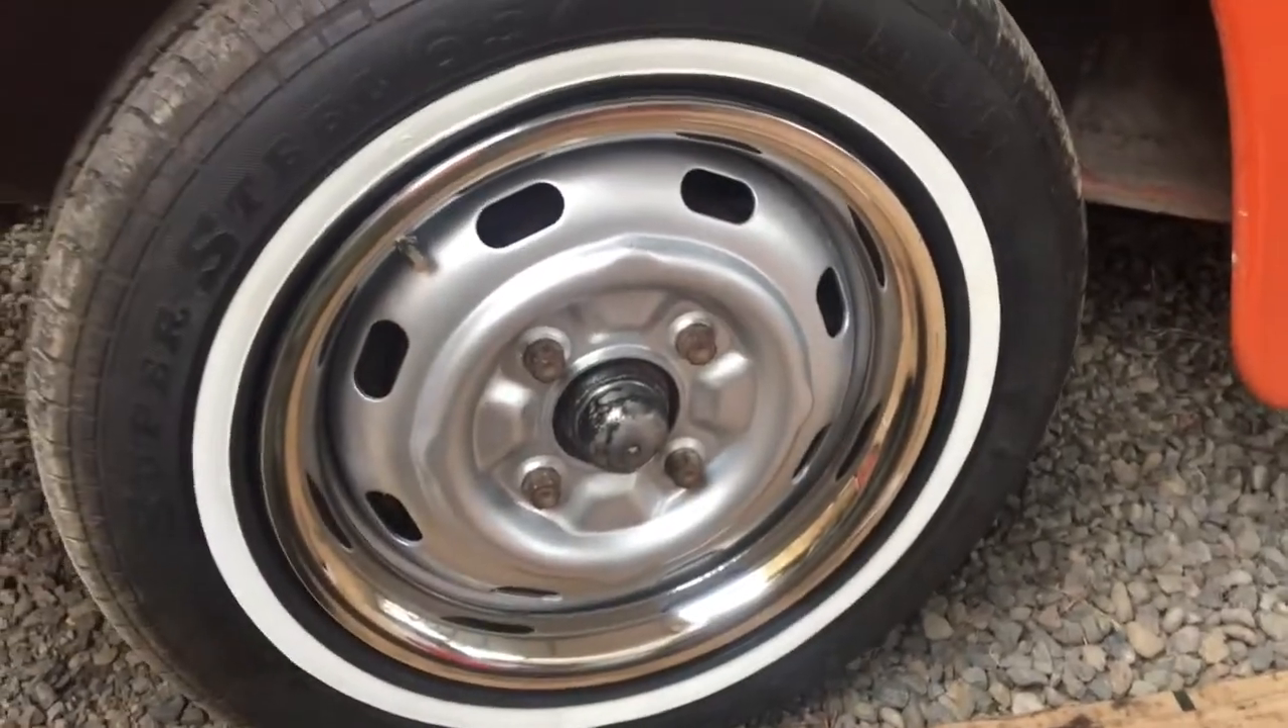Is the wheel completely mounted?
Yes.